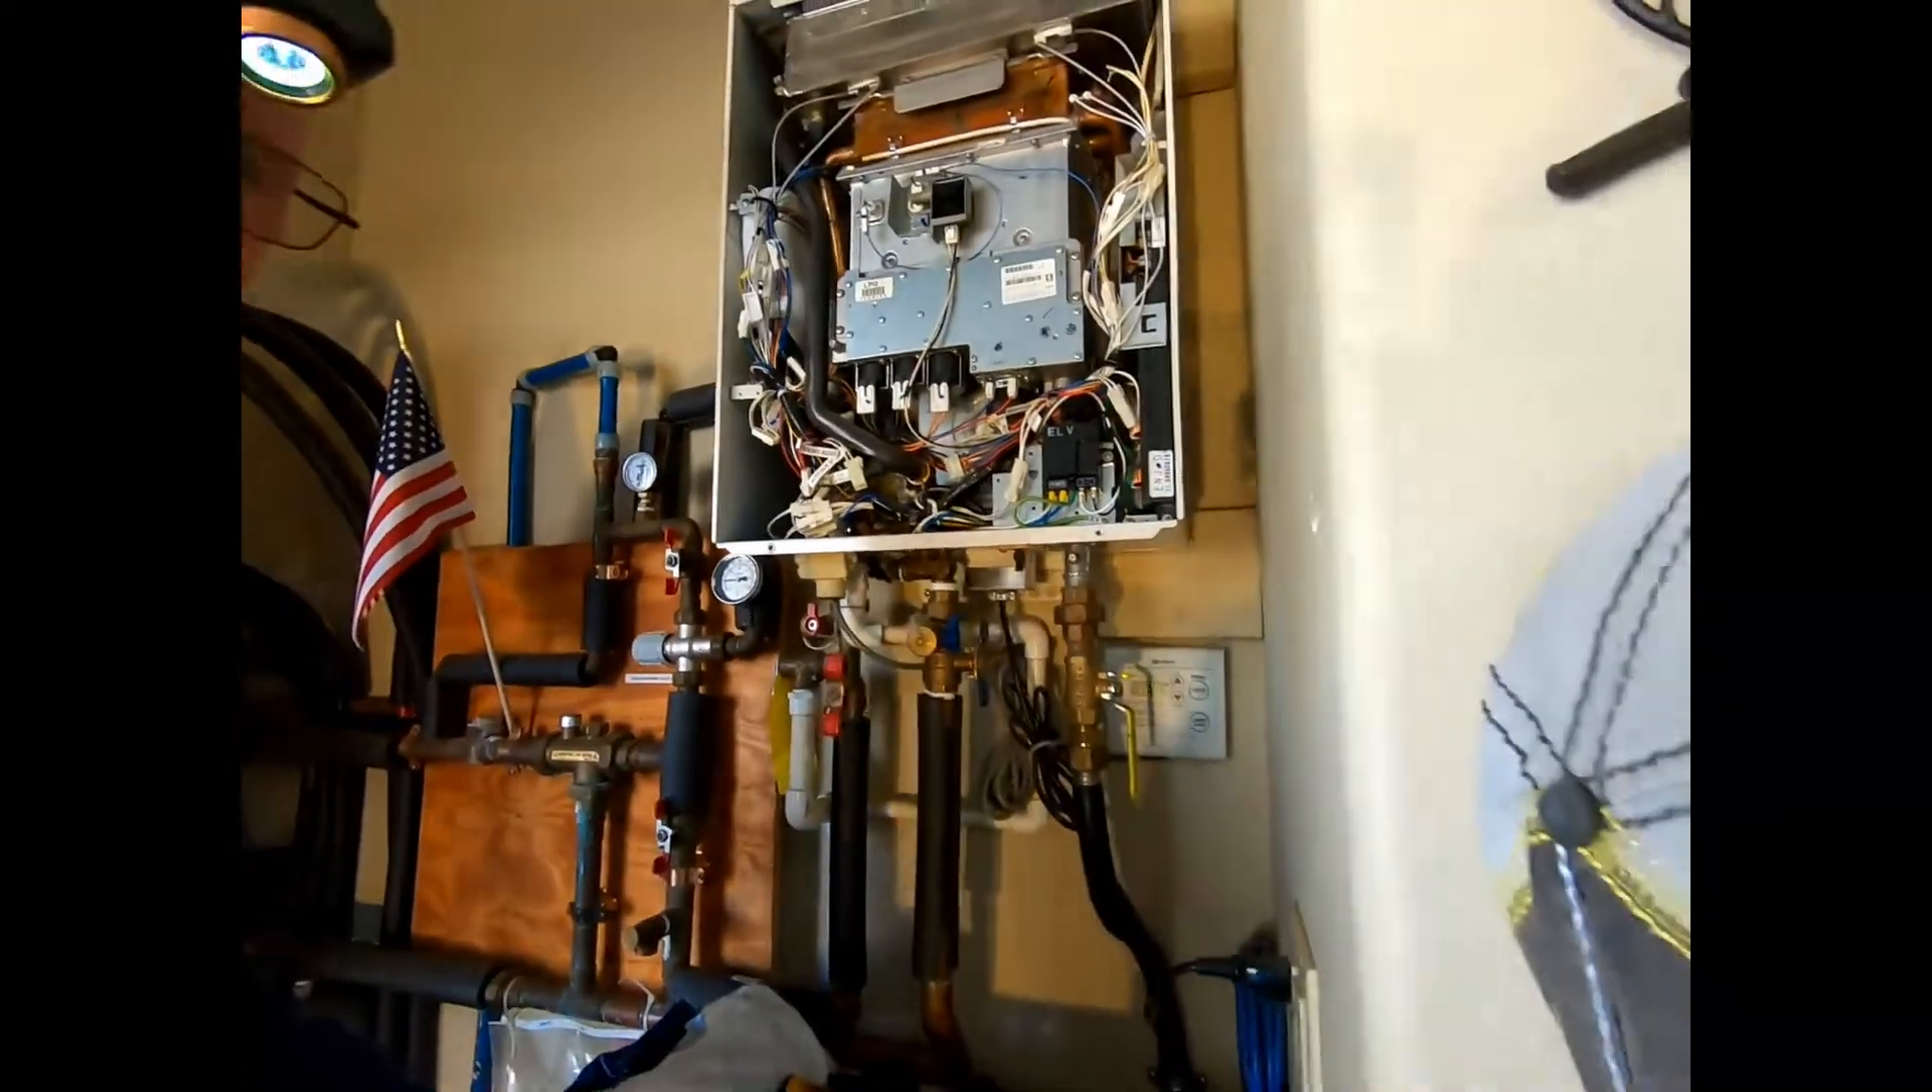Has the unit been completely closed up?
No.